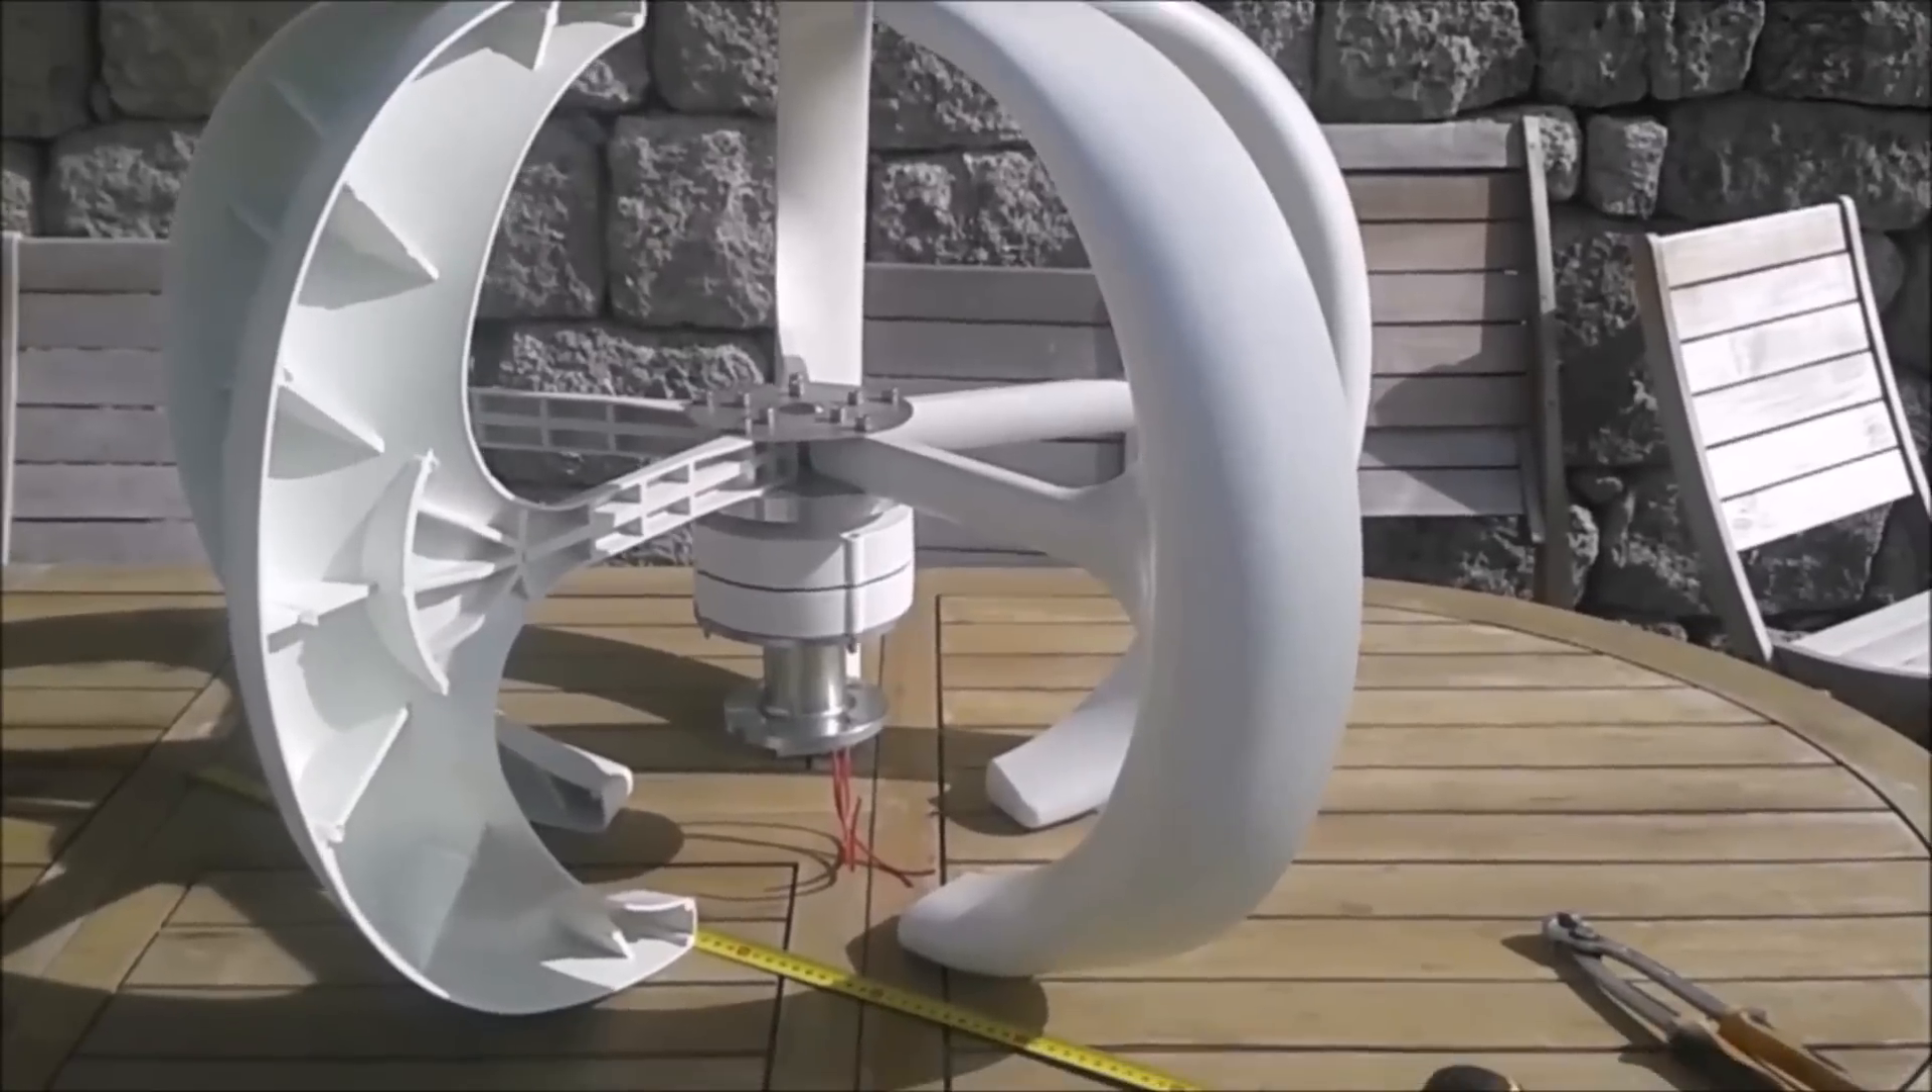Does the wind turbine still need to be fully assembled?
No.